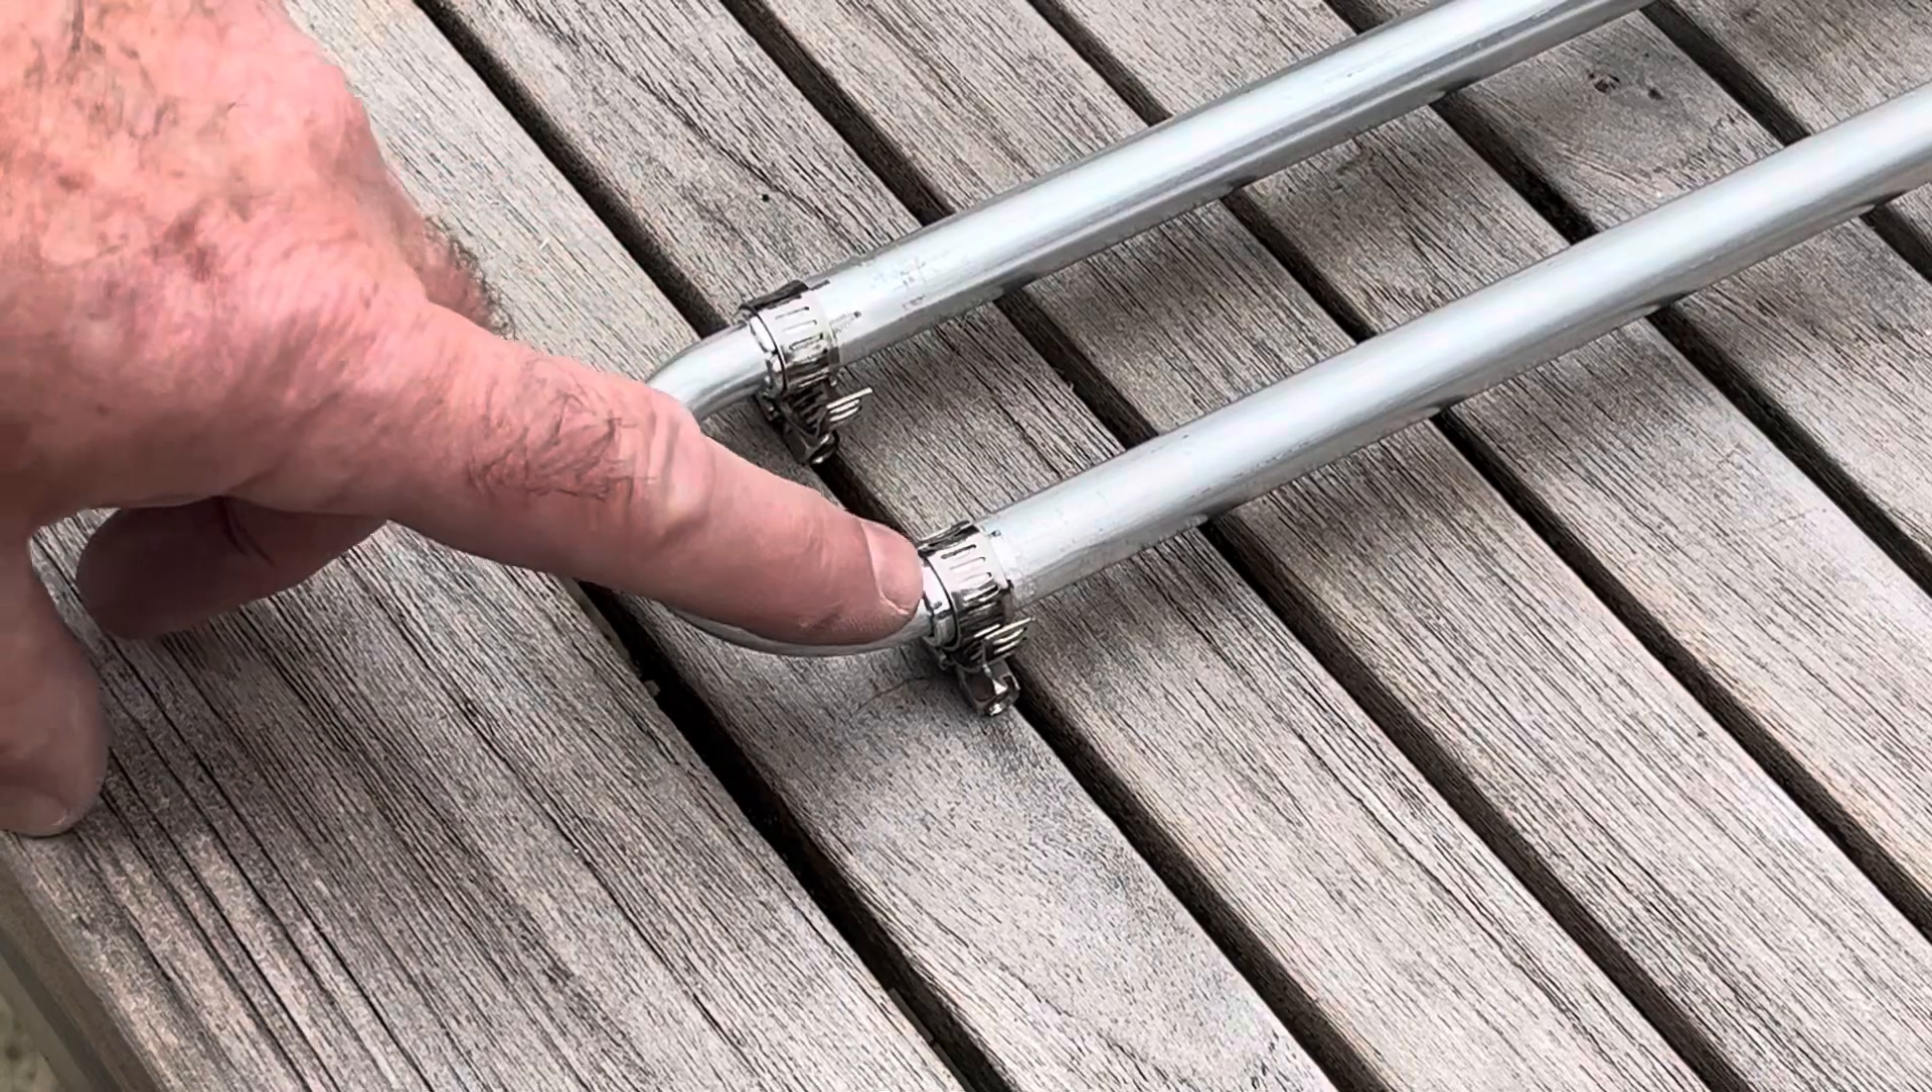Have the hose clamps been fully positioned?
Yes.